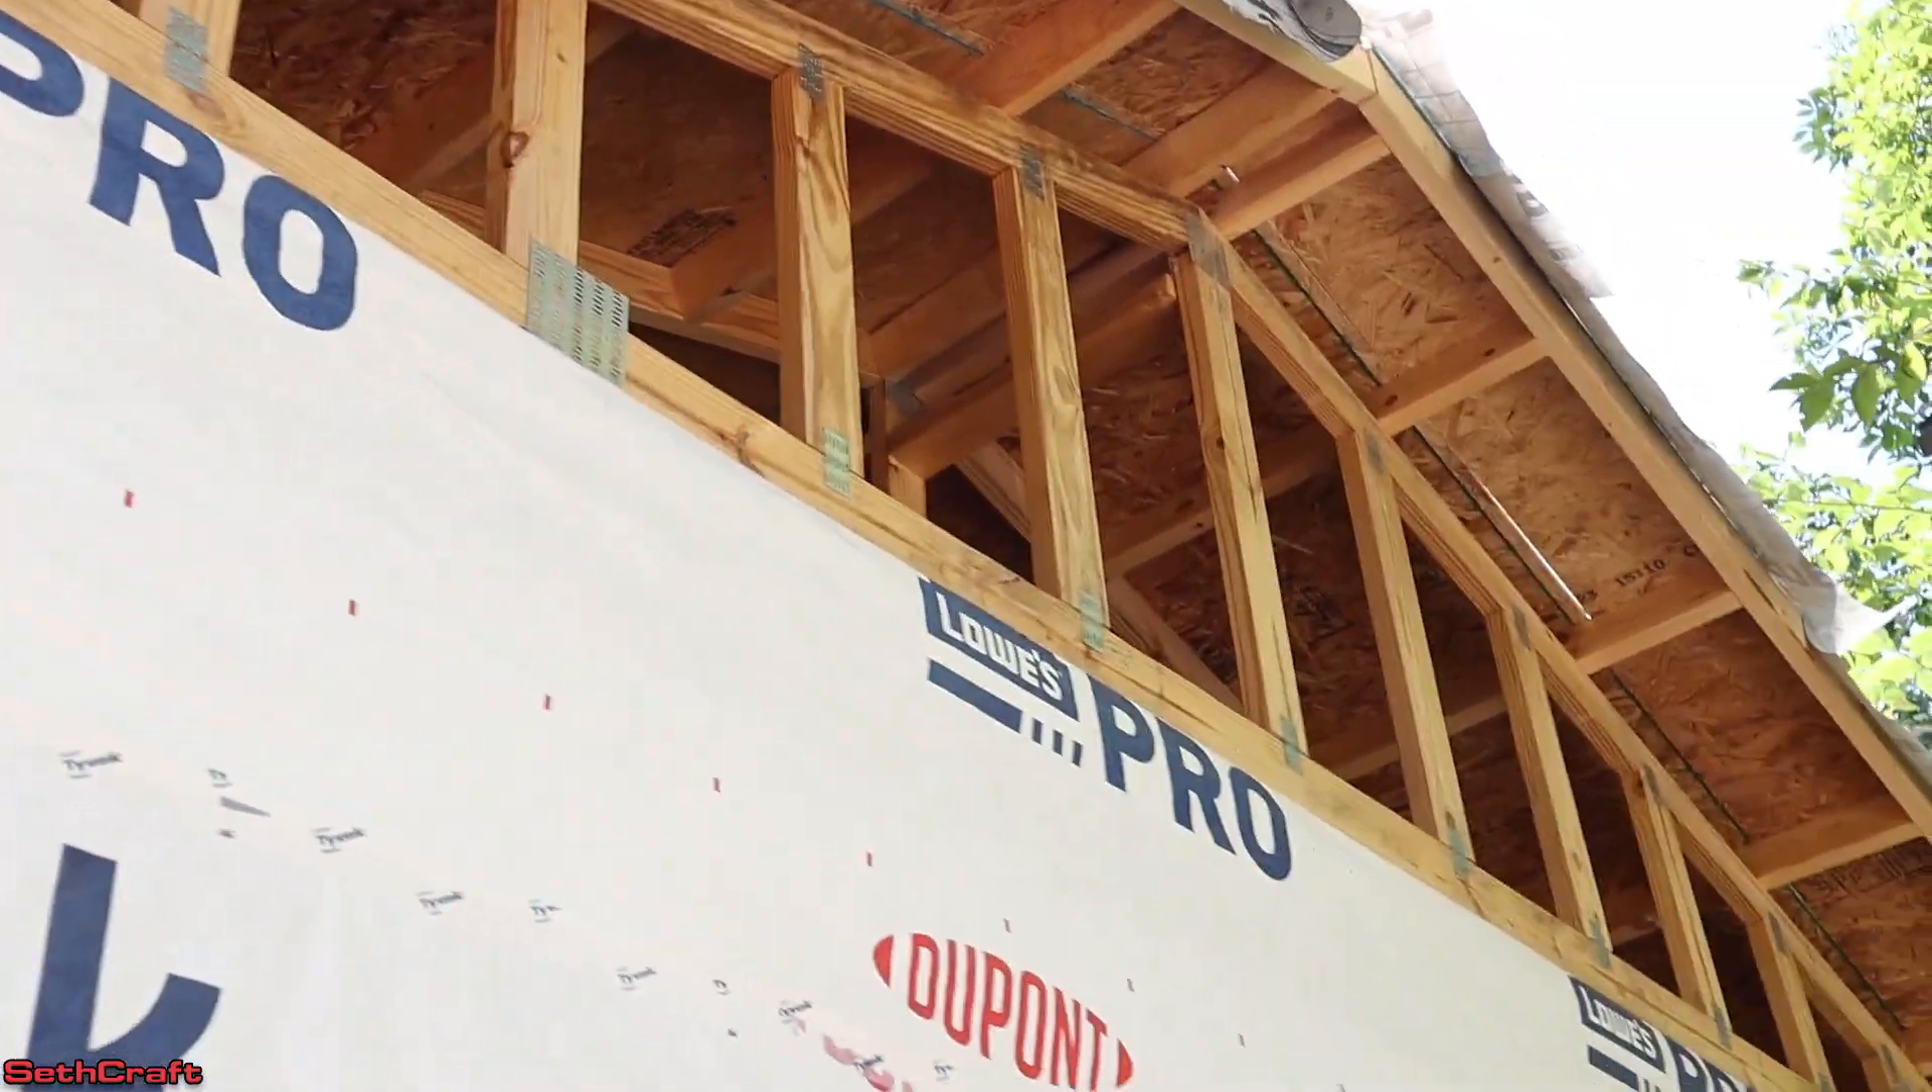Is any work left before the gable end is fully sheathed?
Yes.